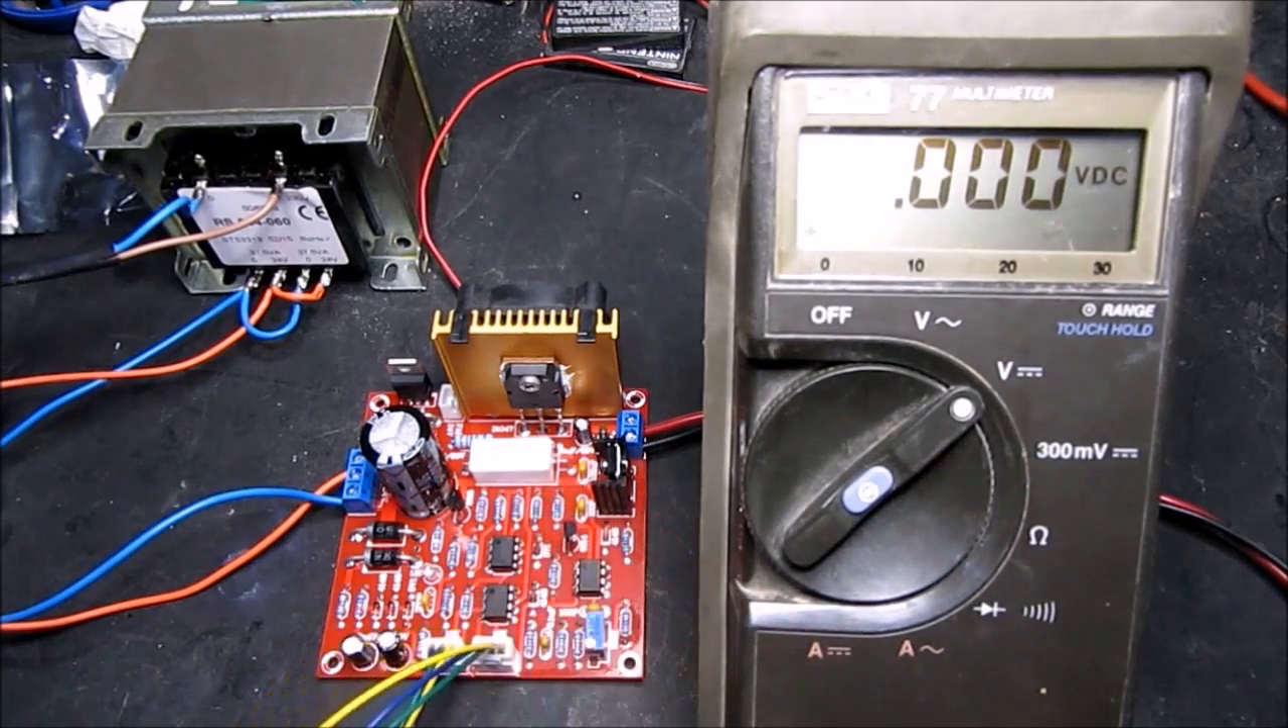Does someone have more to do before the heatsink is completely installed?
No.